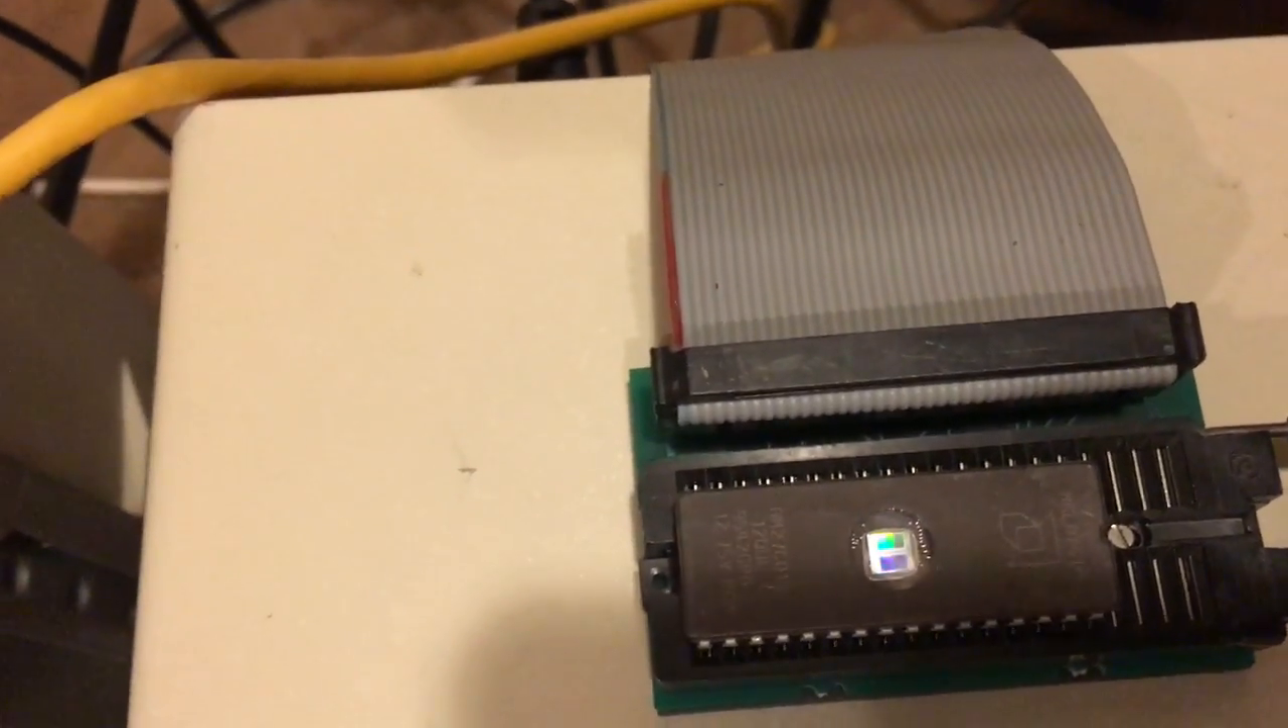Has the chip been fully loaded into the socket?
Yes.